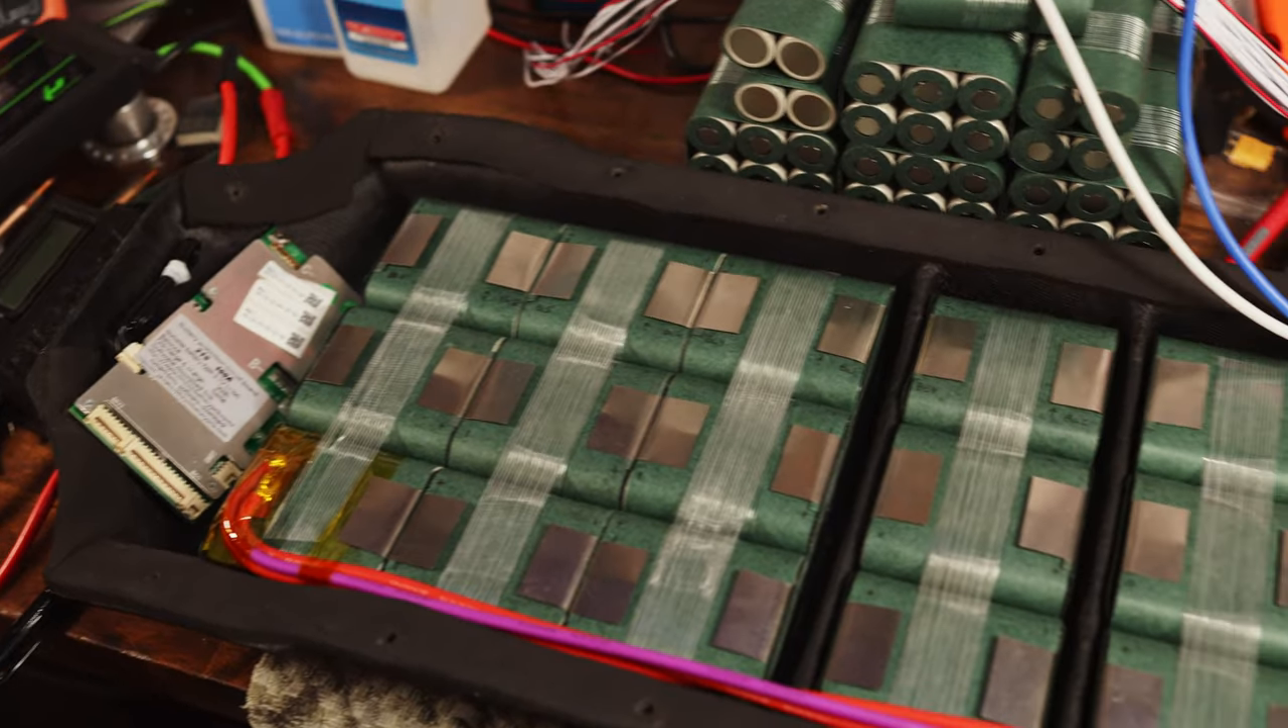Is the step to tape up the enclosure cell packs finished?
Yes.